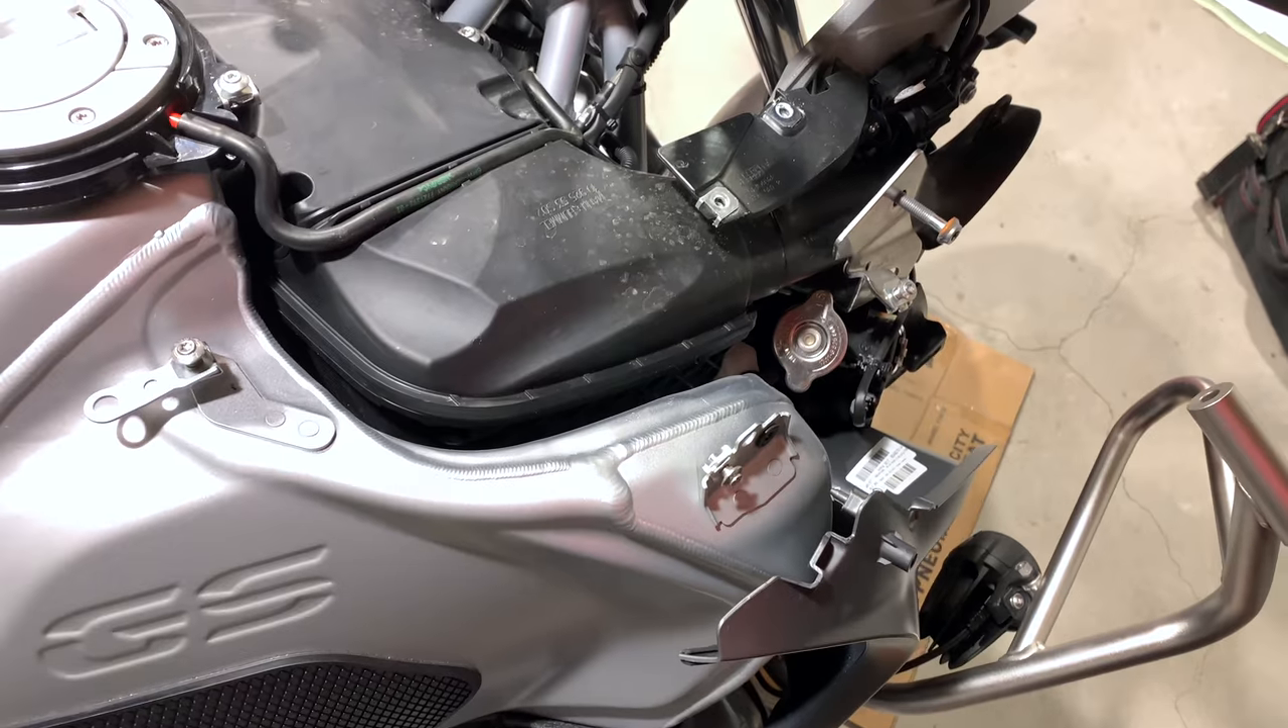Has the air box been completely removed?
No.